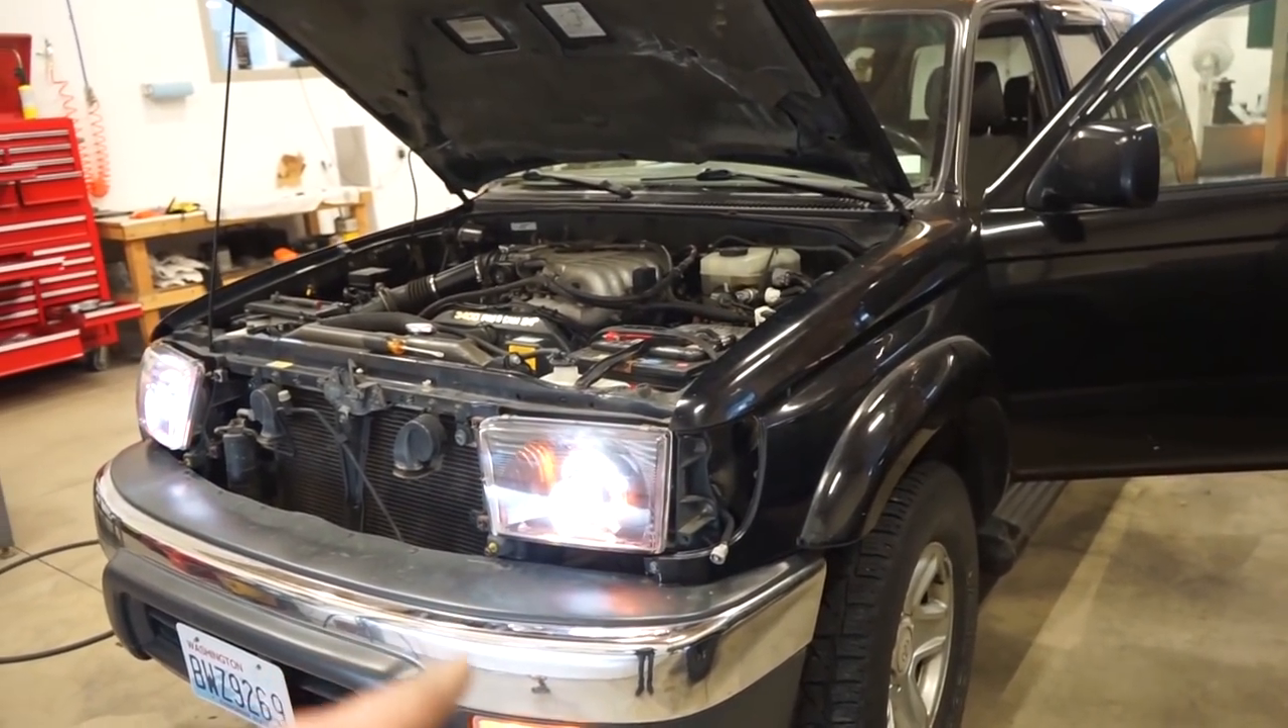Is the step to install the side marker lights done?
No.